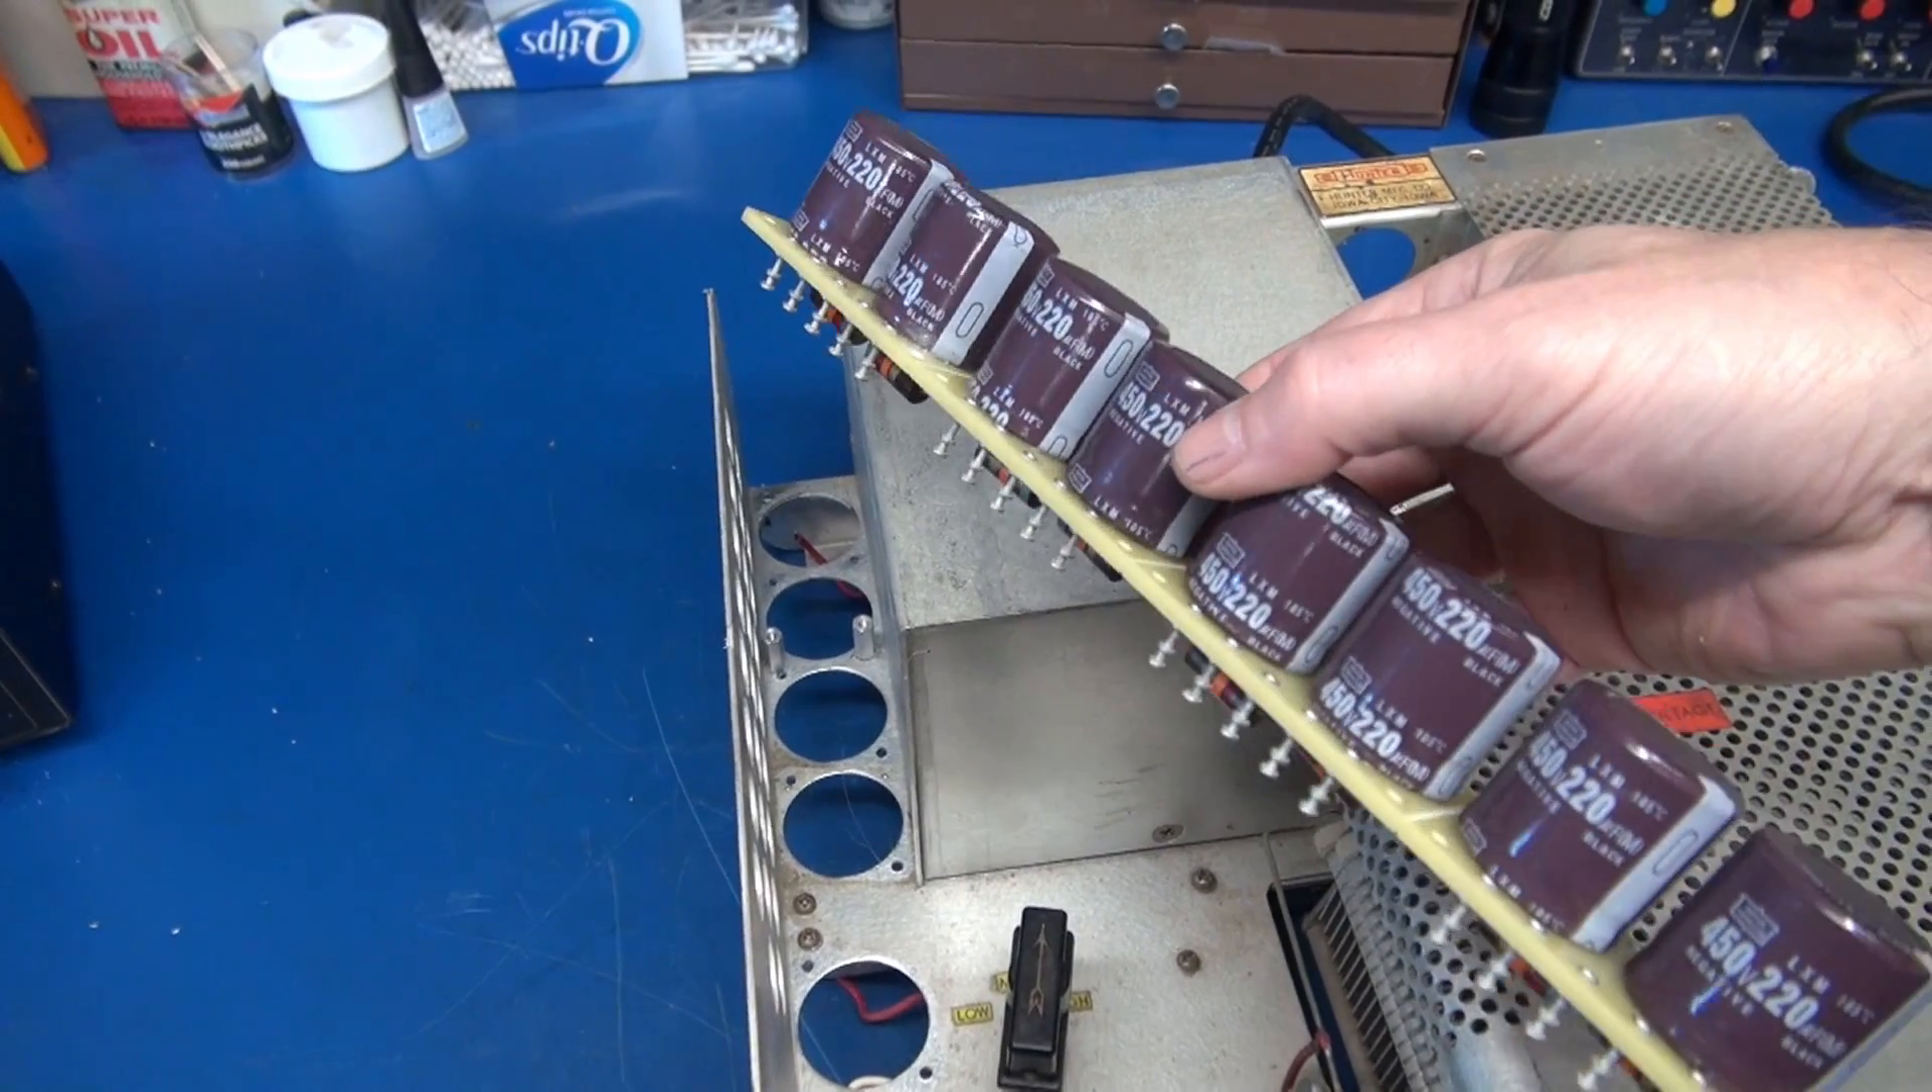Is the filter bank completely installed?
No.